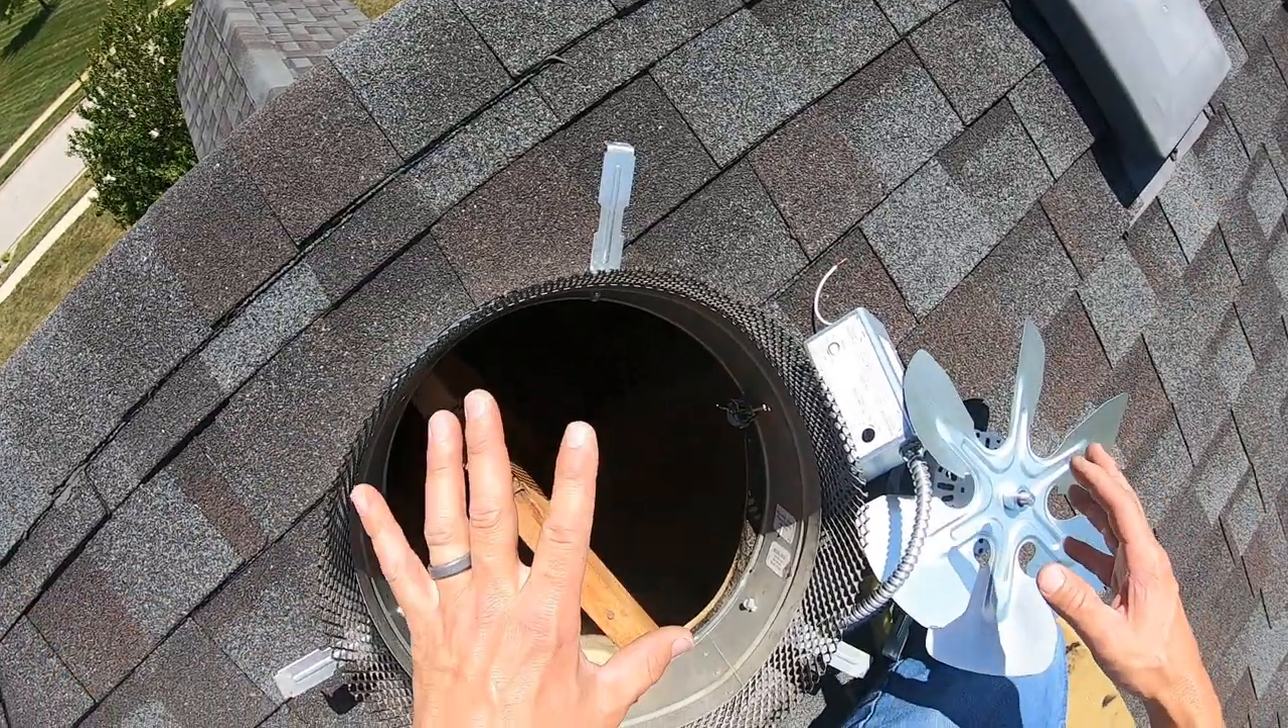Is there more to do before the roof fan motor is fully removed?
No.